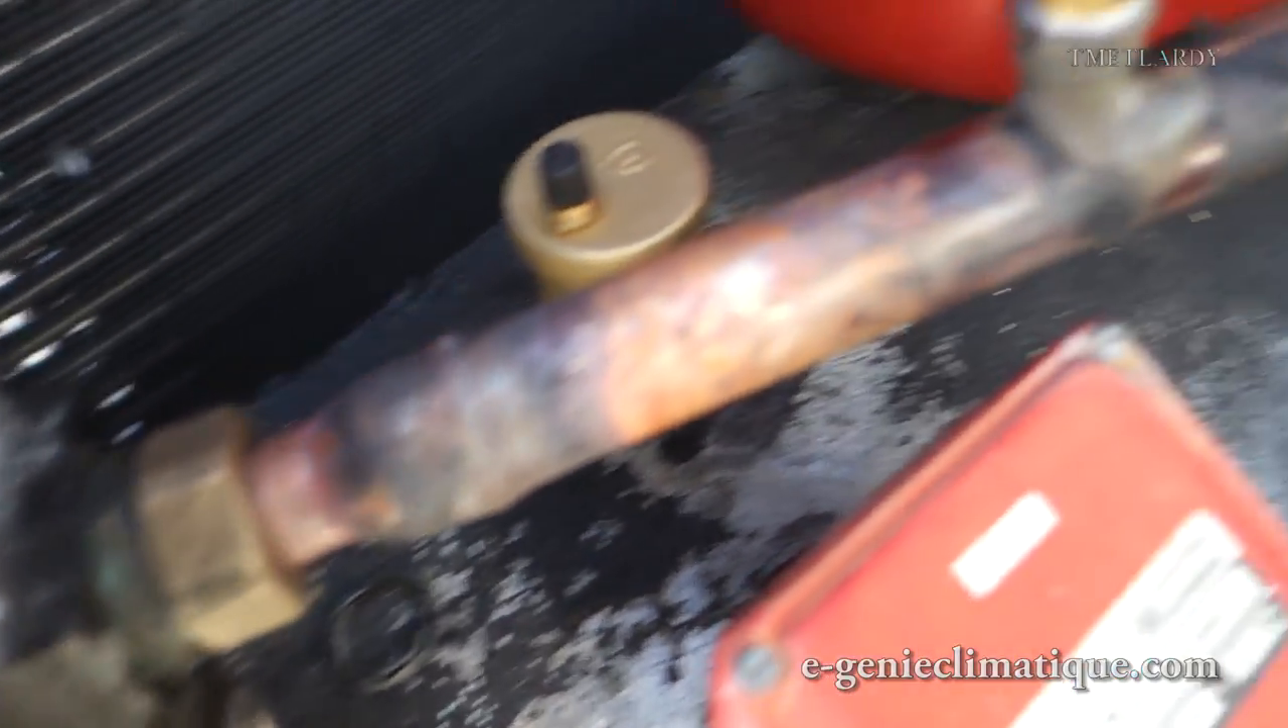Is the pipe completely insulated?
No.